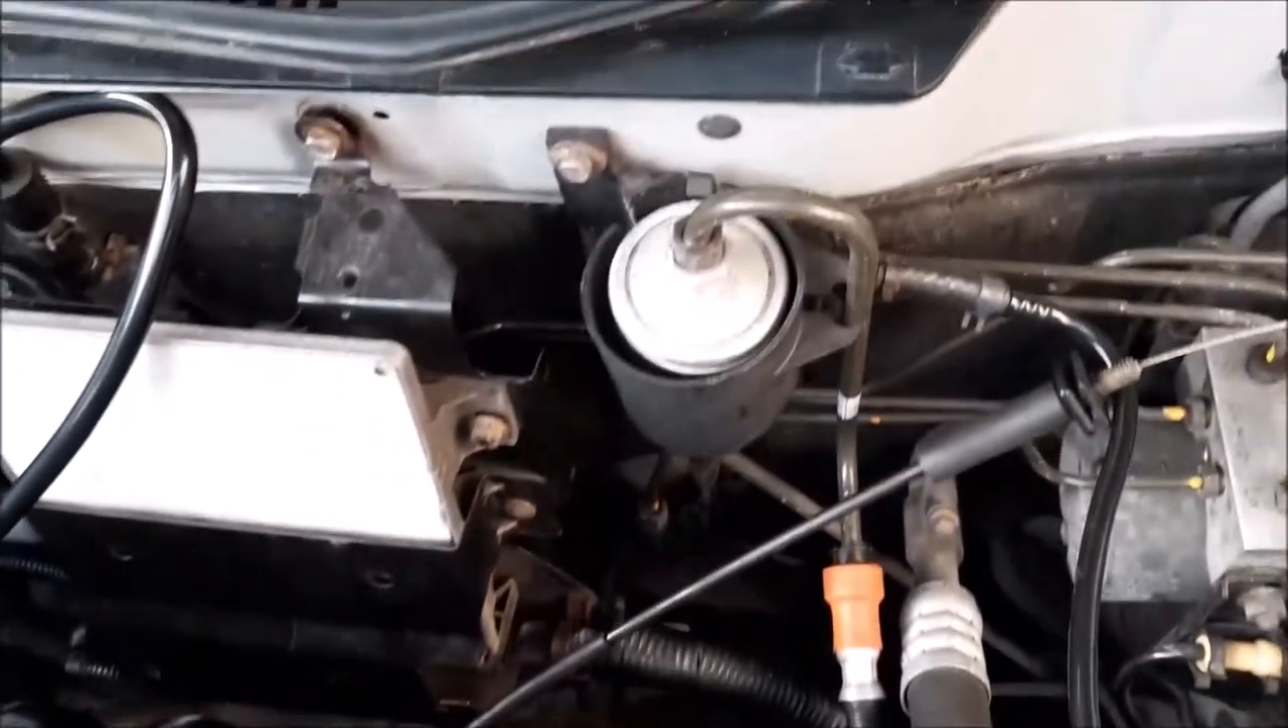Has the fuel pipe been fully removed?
No.